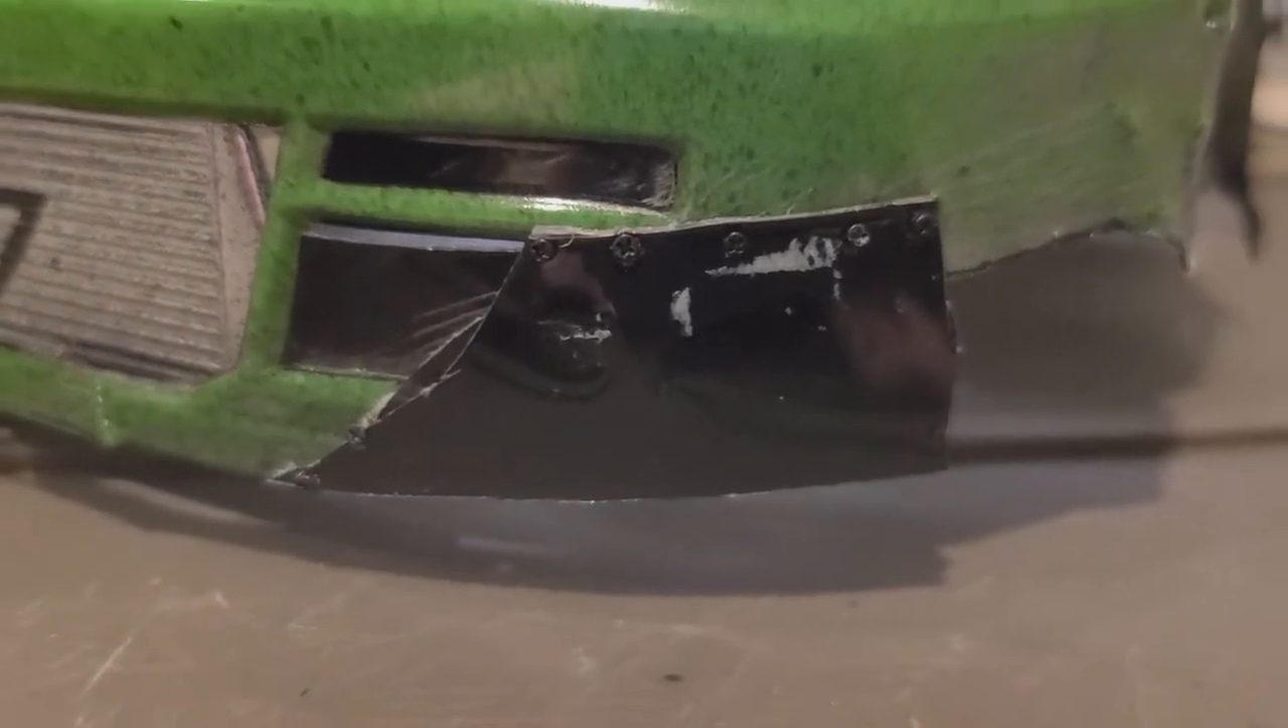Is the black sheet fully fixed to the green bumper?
Yes.